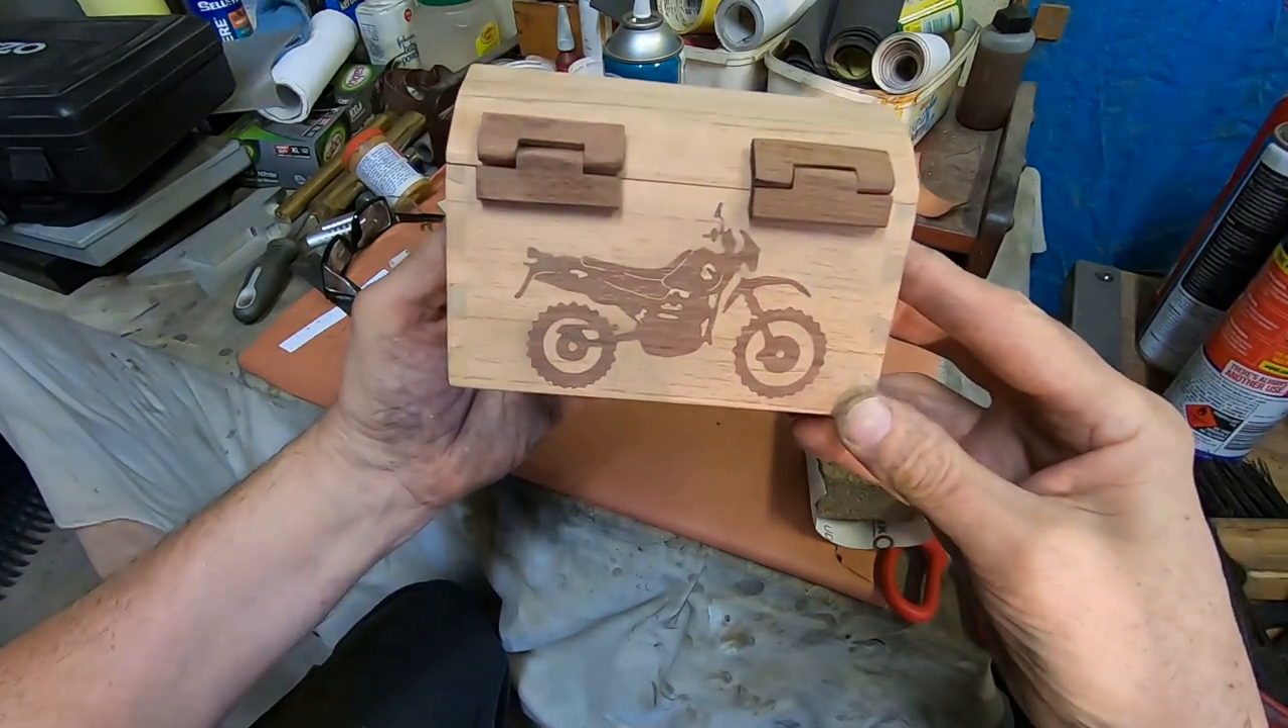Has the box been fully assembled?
Yes.